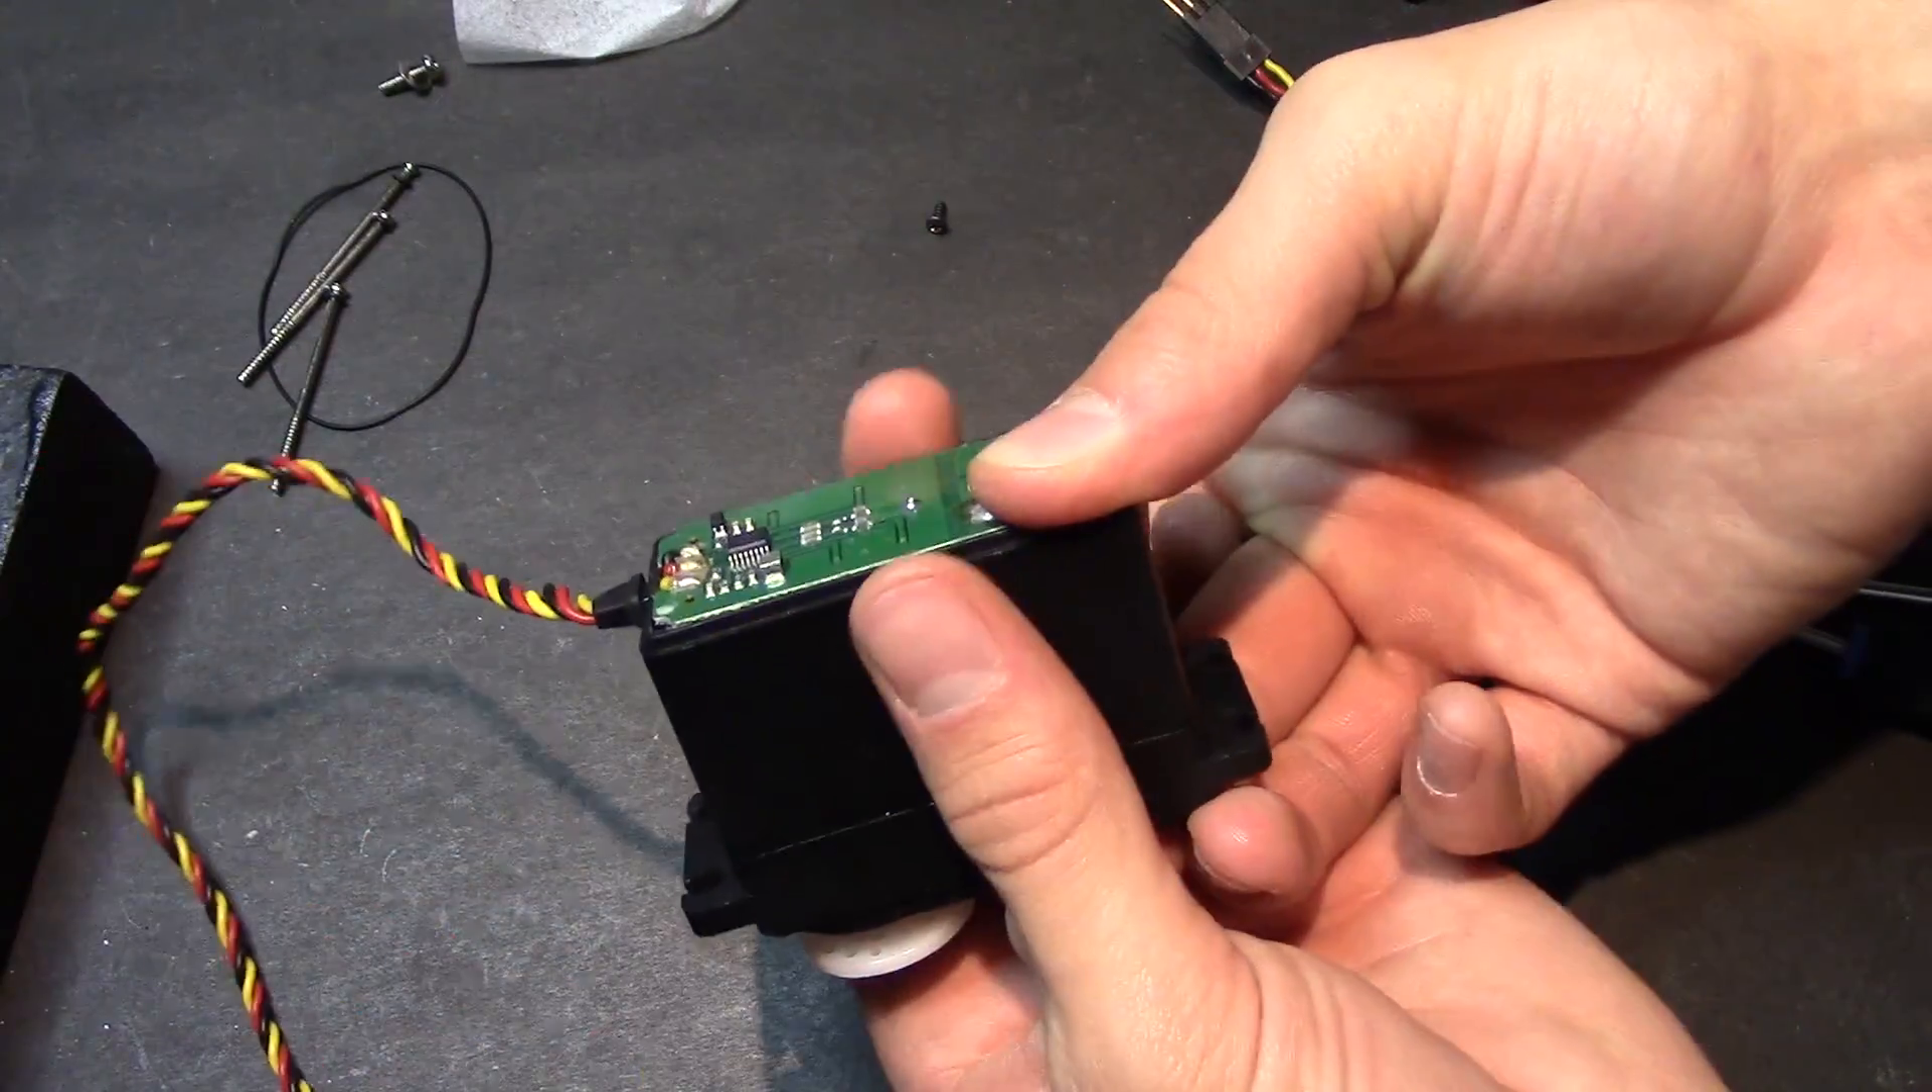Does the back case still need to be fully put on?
Yes.